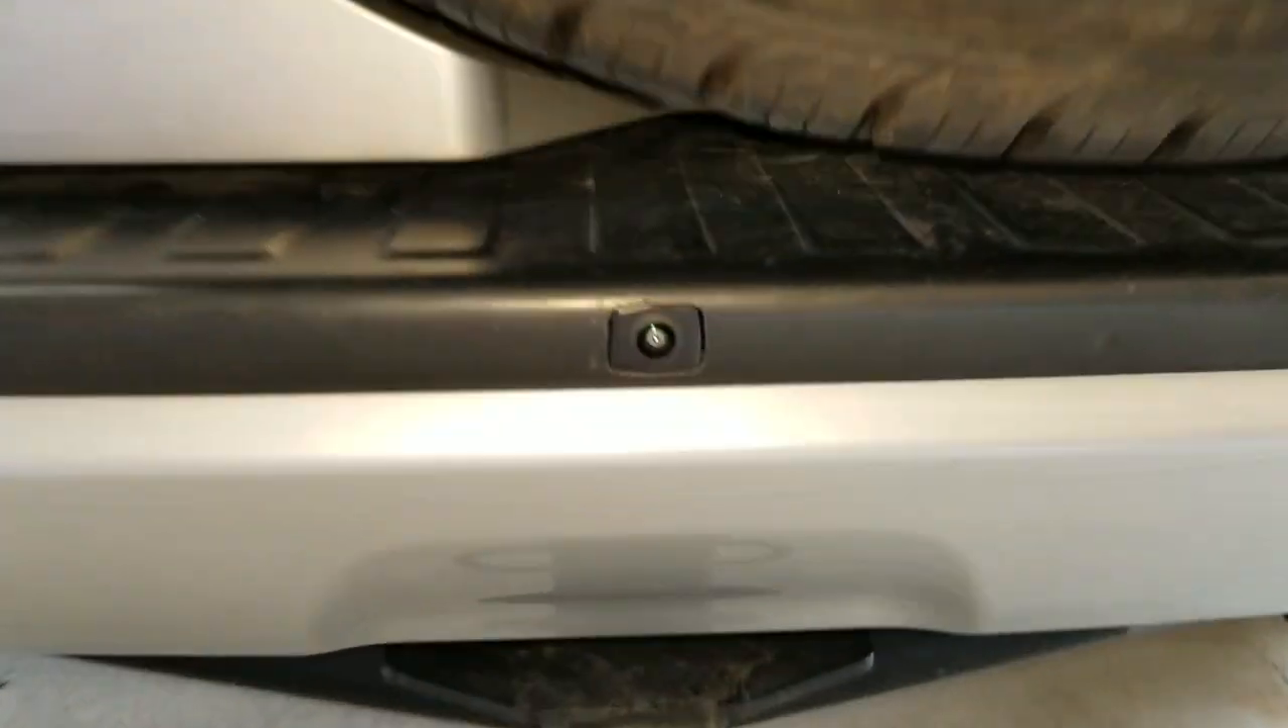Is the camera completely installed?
Yes.